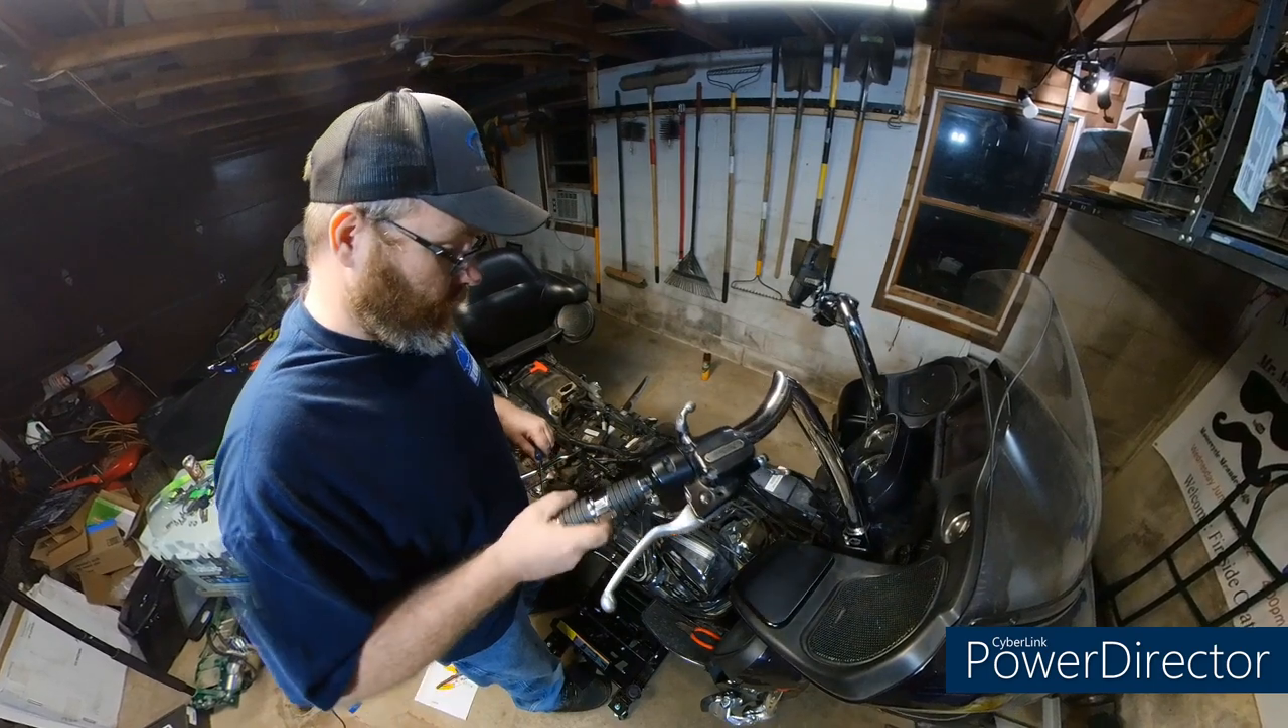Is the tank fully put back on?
No.